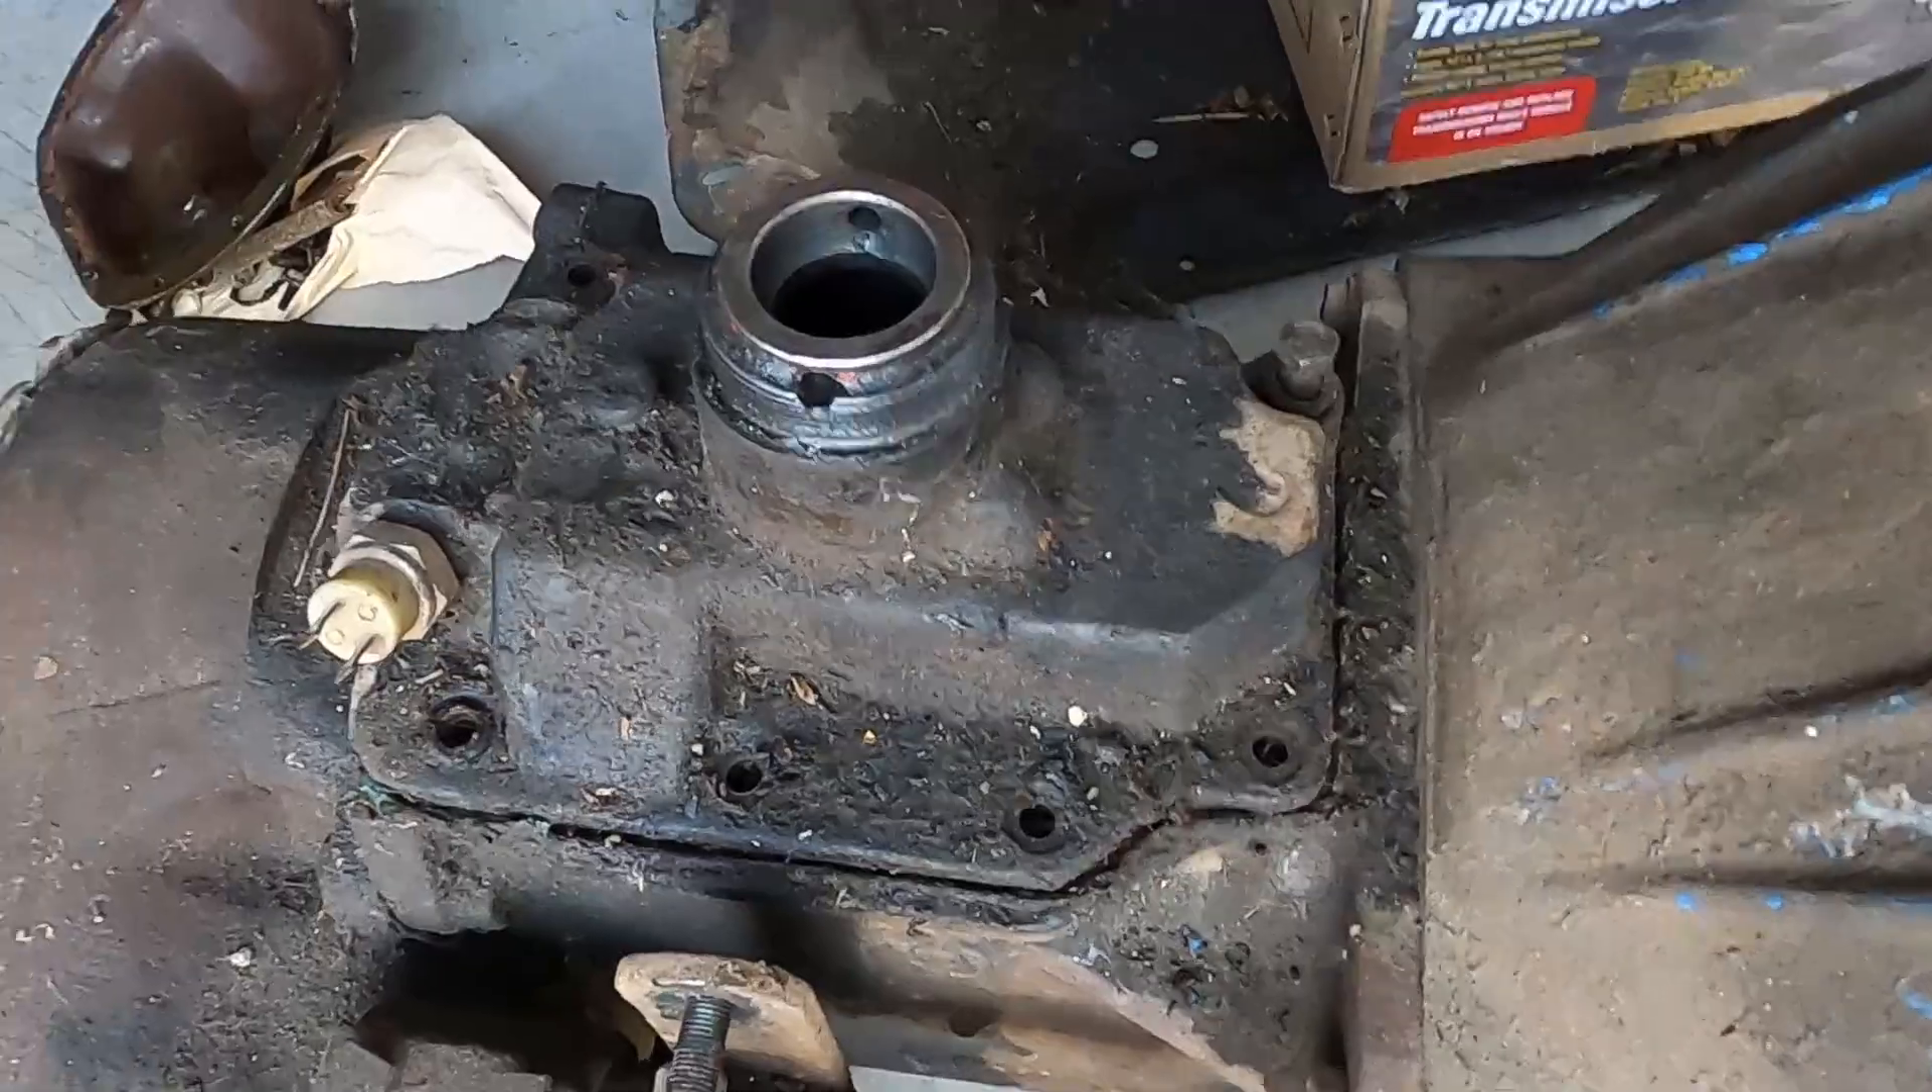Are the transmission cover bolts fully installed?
No.